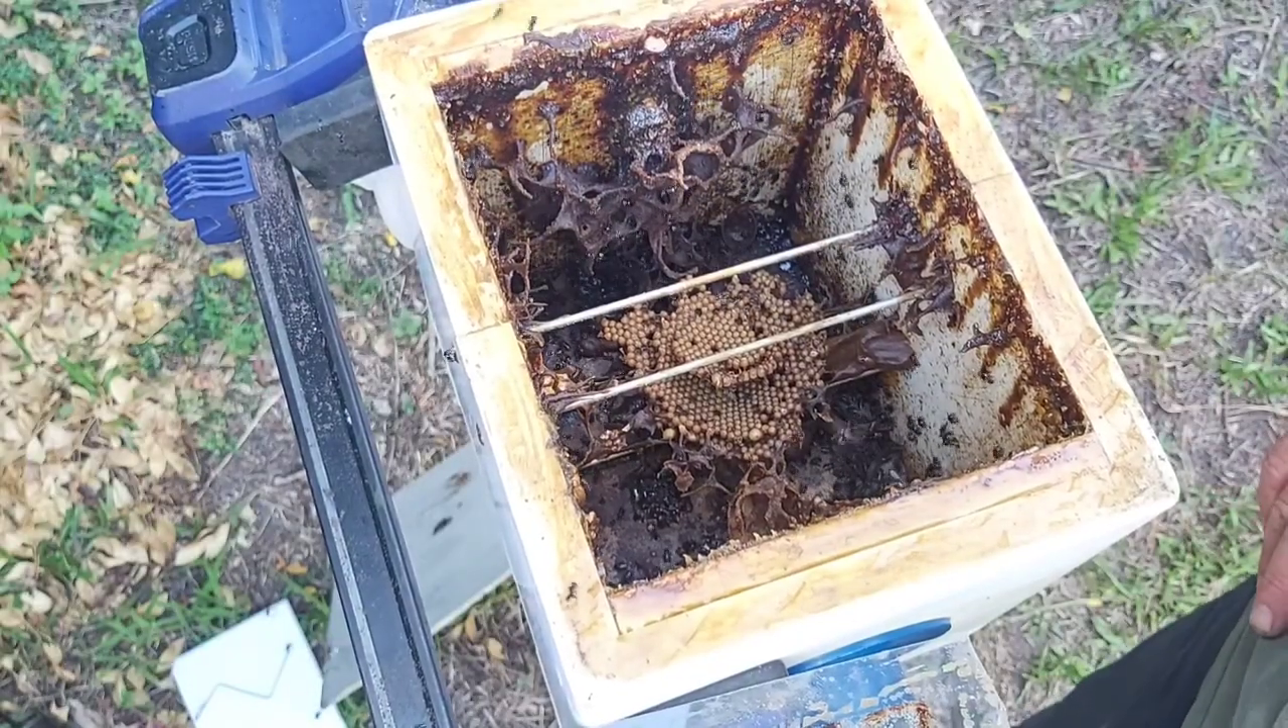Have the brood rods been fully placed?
Yes.